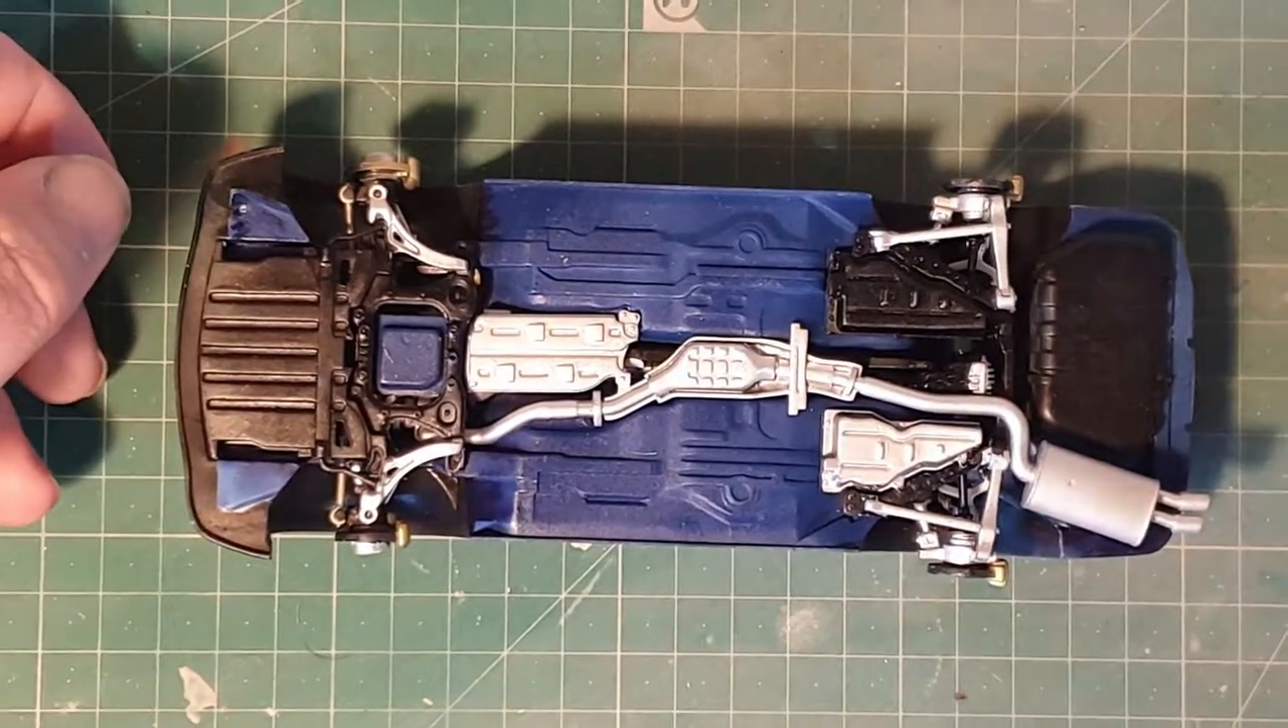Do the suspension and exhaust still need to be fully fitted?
No.